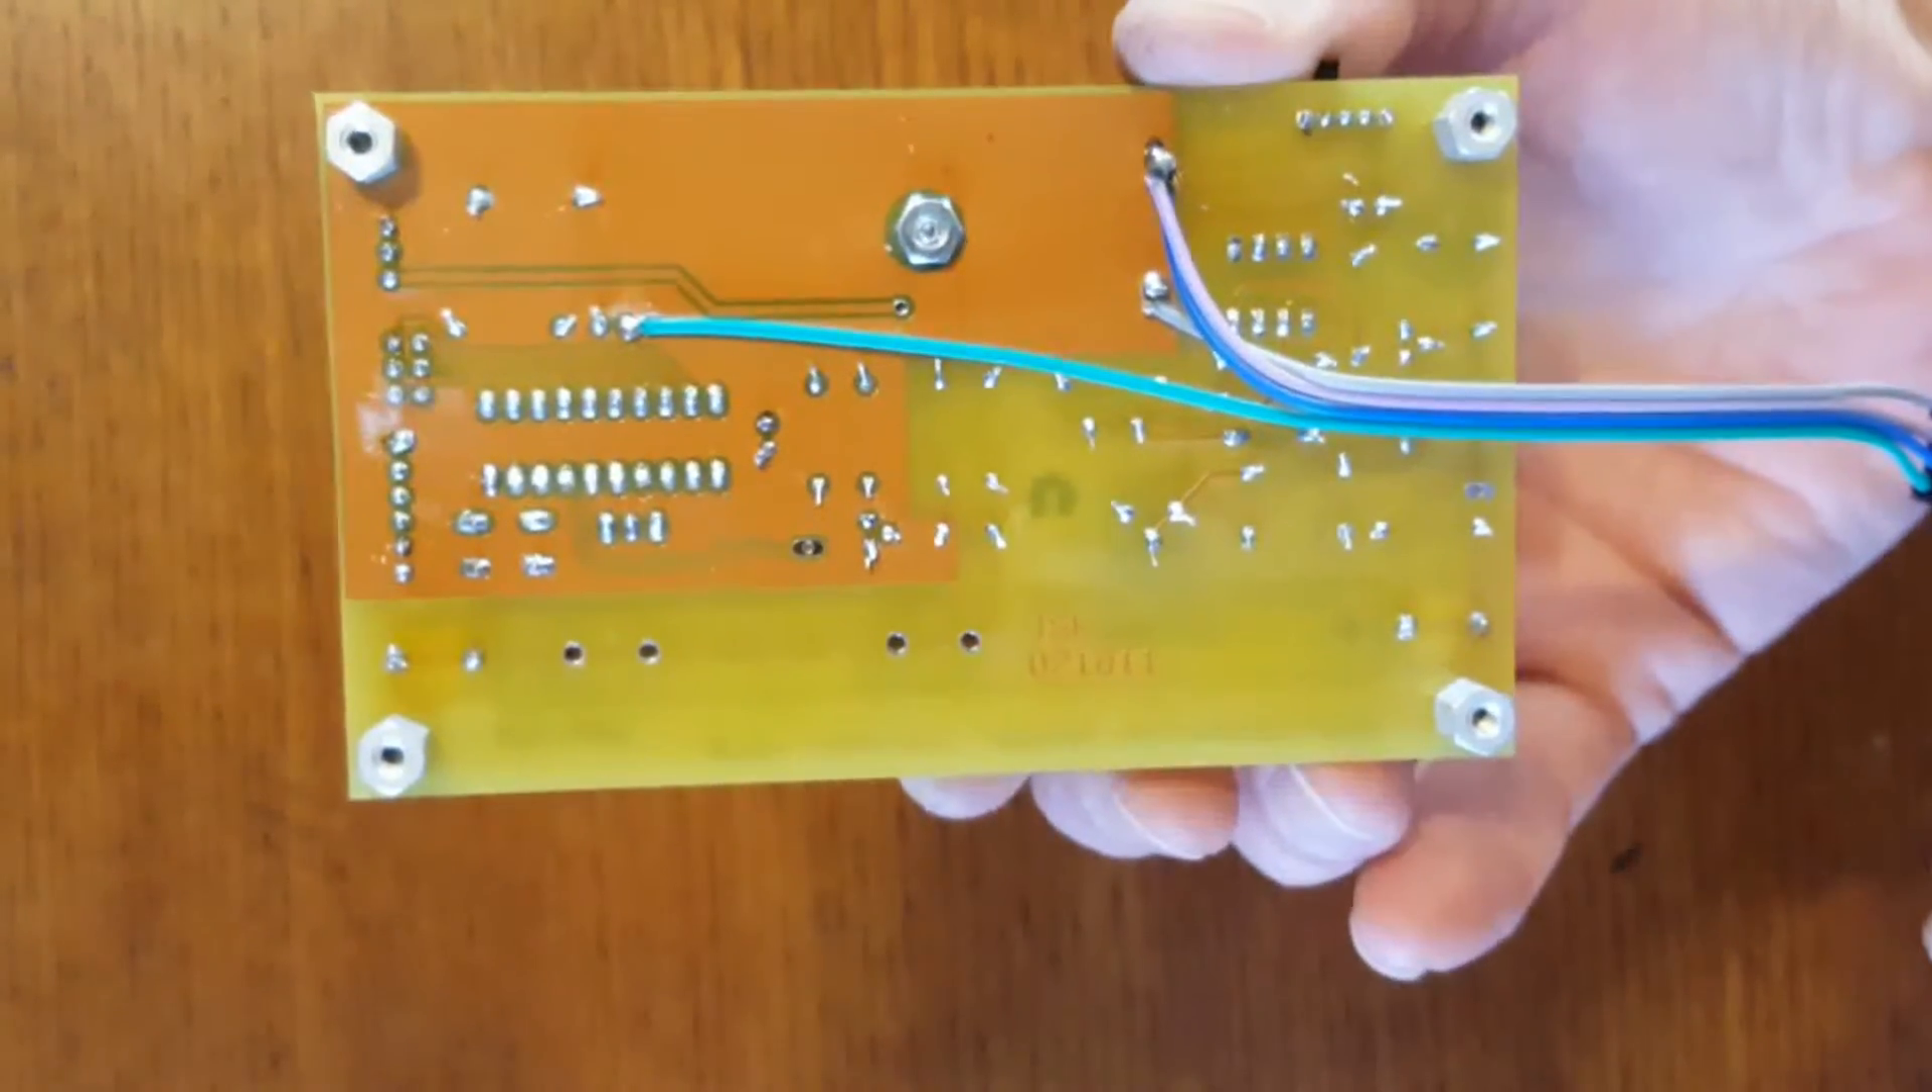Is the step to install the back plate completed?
No.